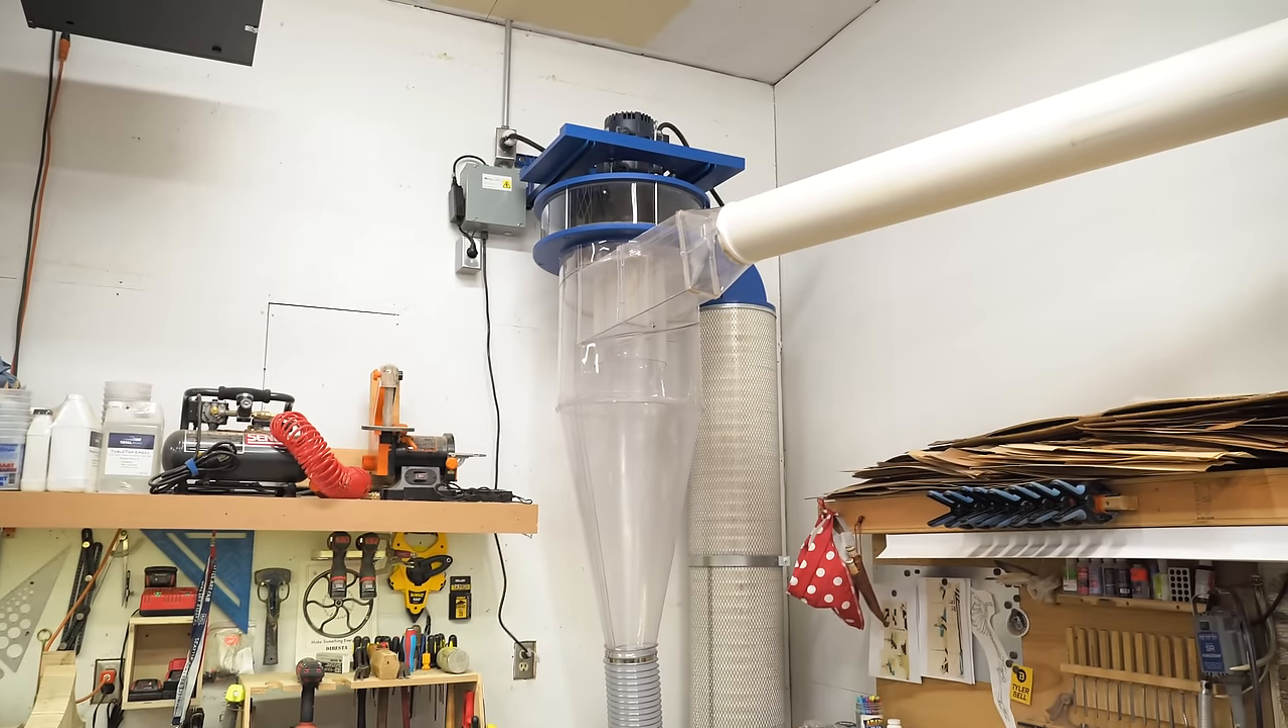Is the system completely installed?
Yes.